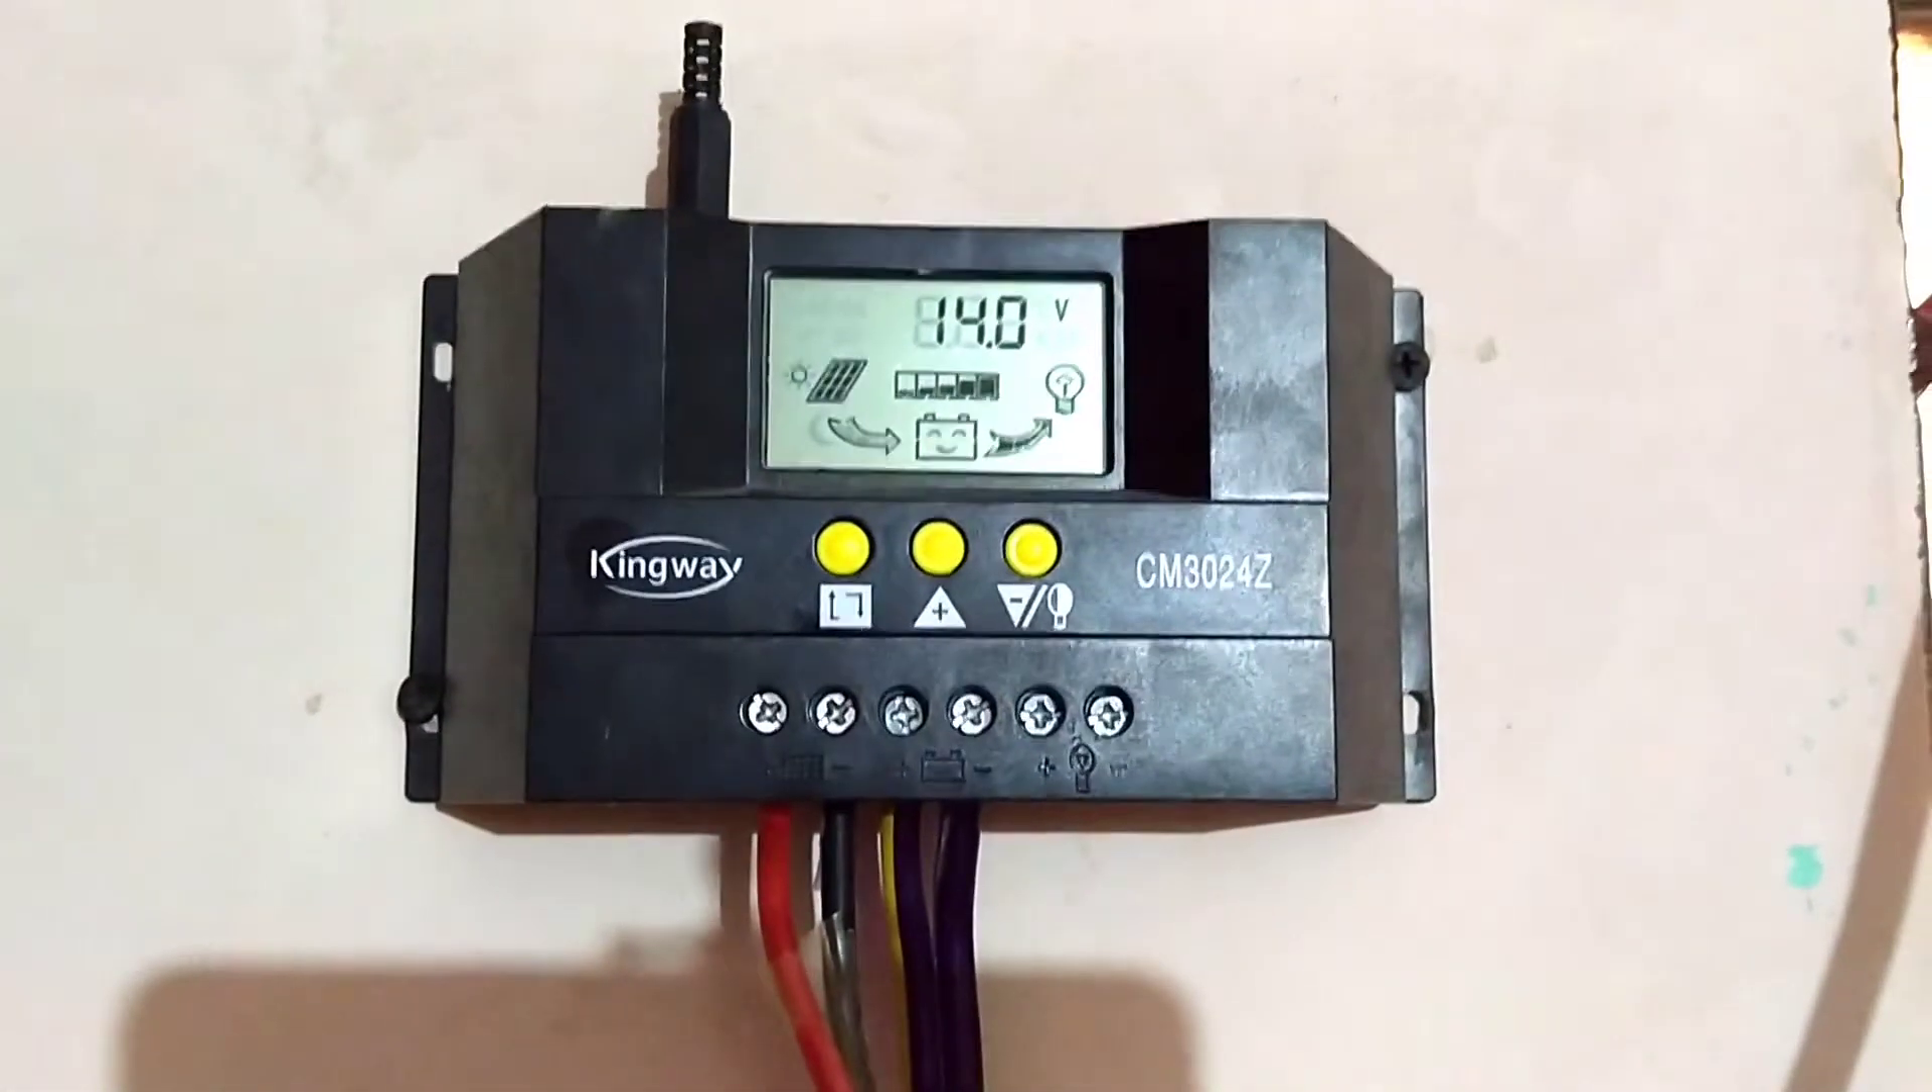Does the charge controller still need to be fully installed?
No.